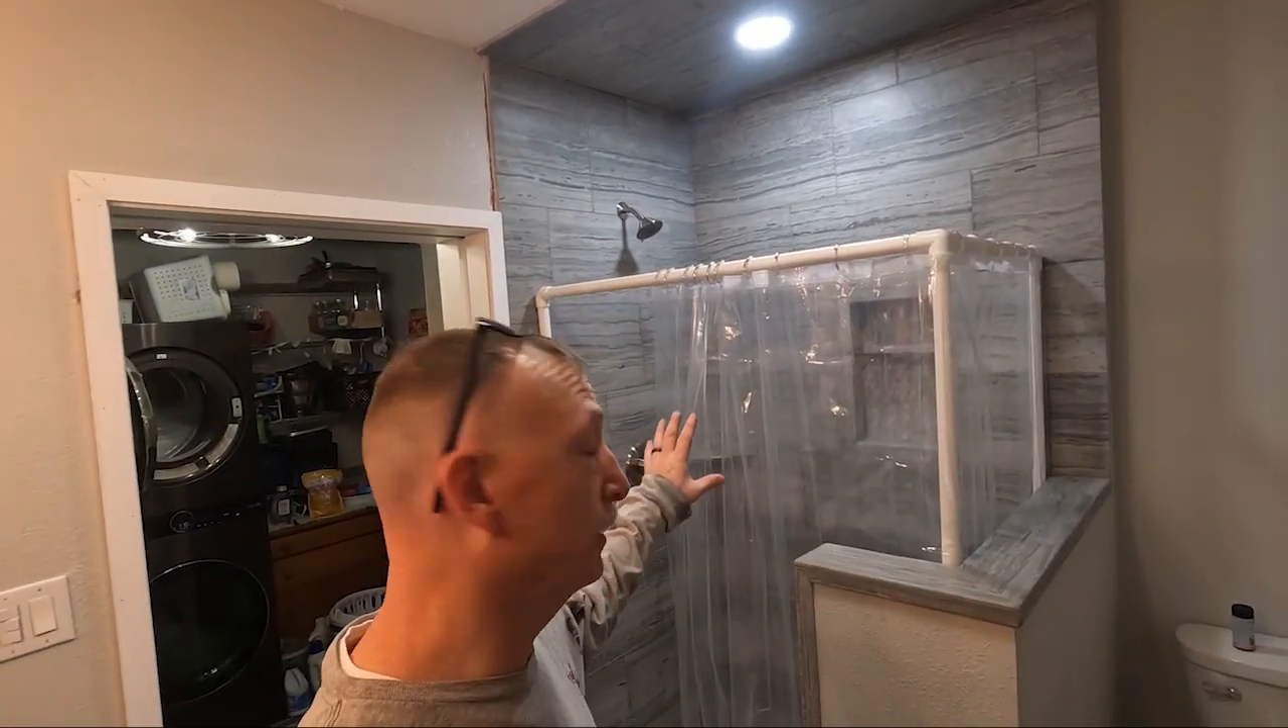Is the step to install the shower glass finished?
No.